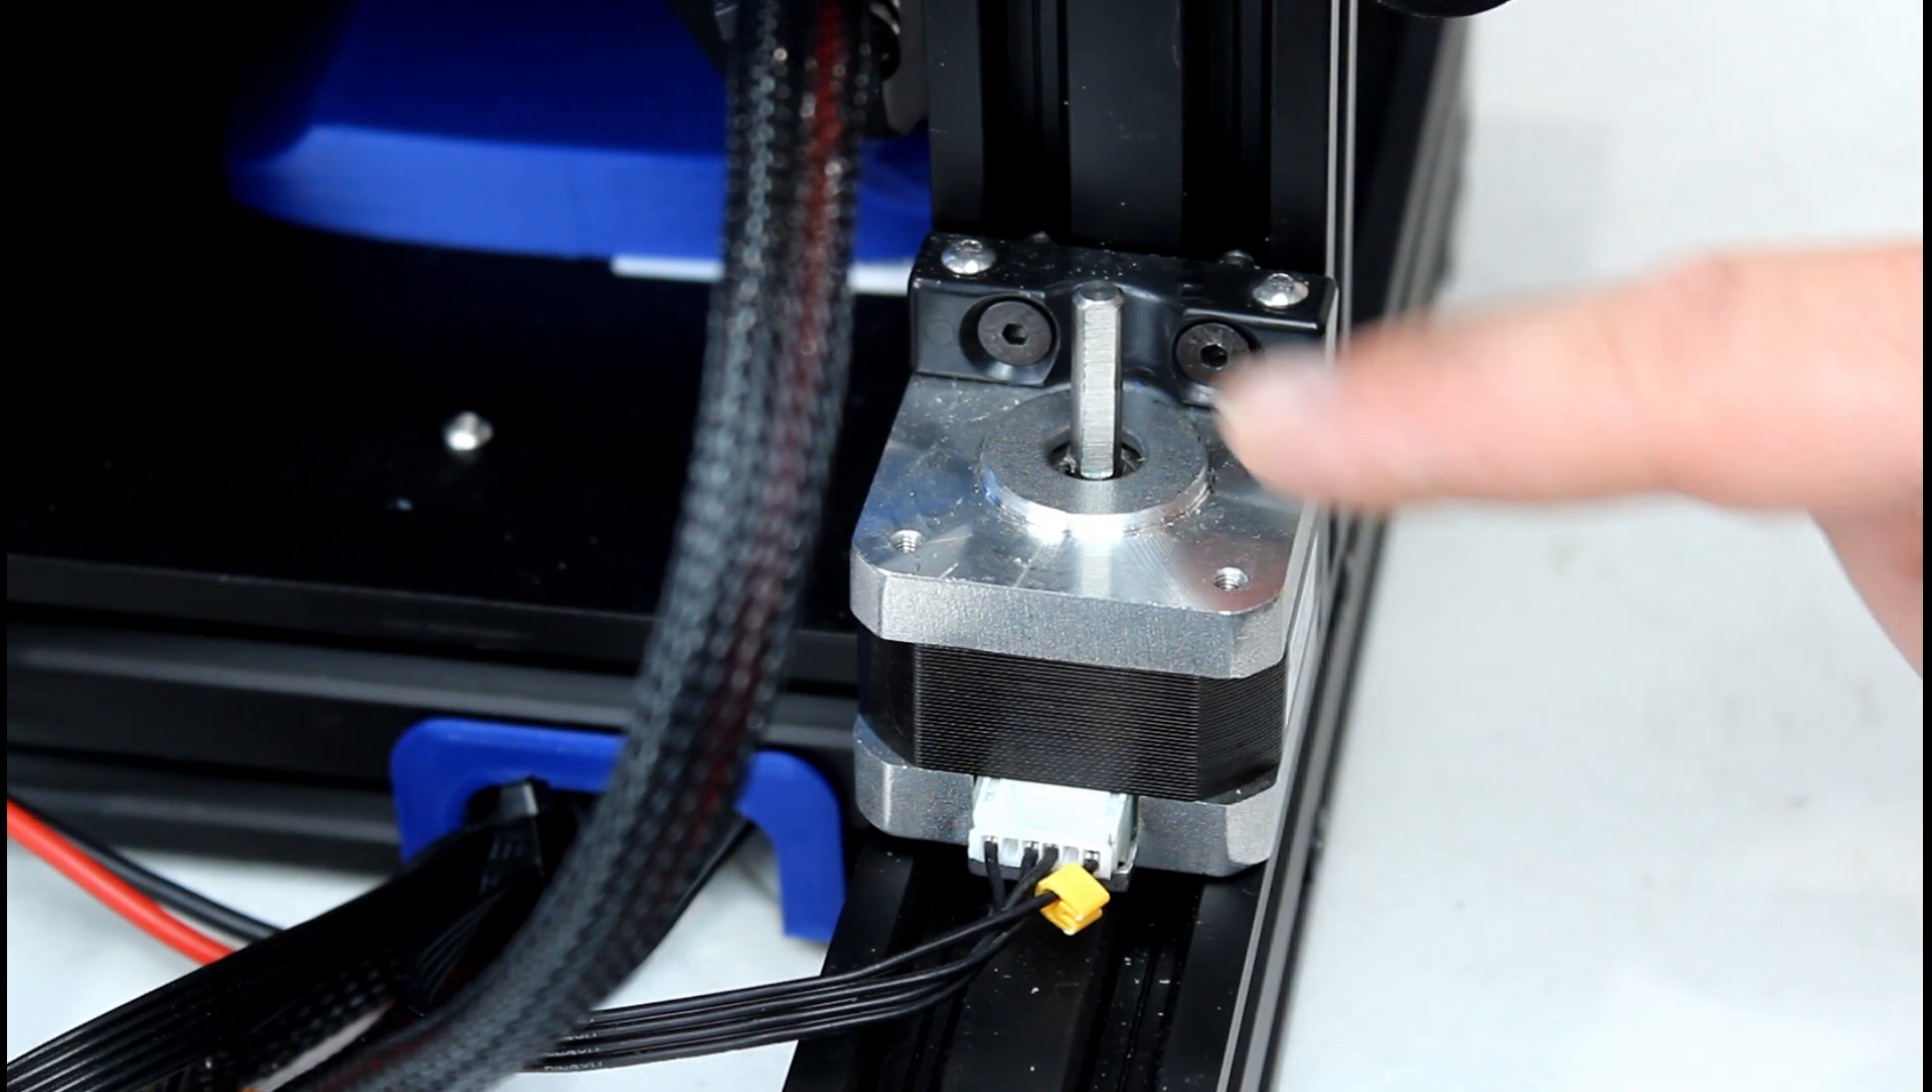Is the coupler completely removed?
Yes.